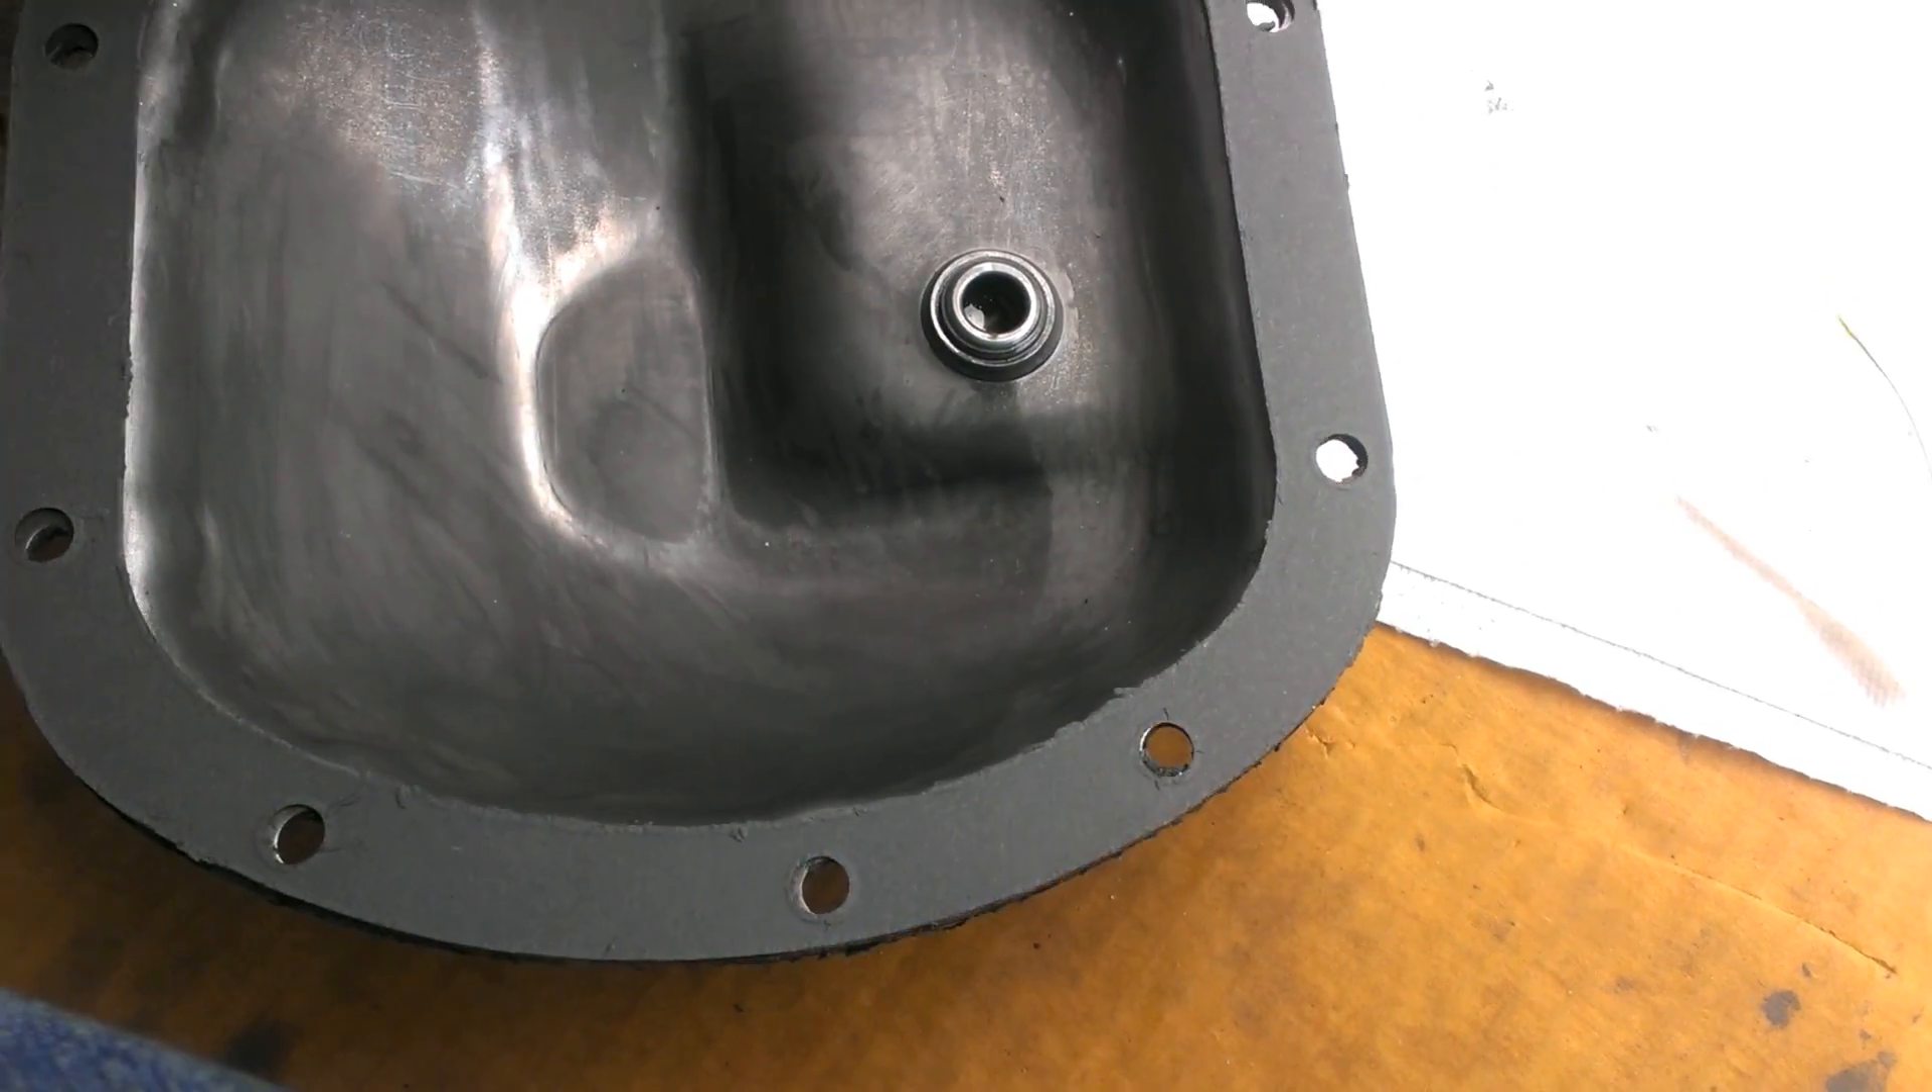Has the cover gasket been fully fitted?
Yes.